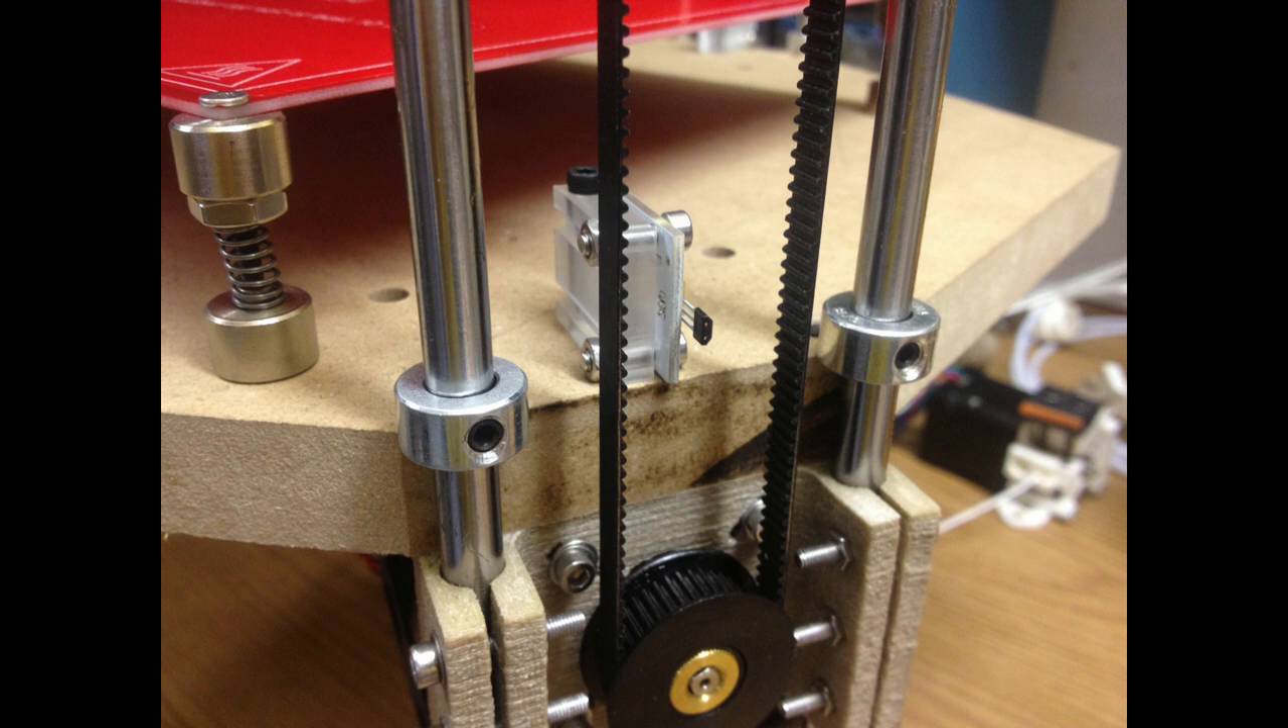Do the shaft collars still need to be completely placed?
No.